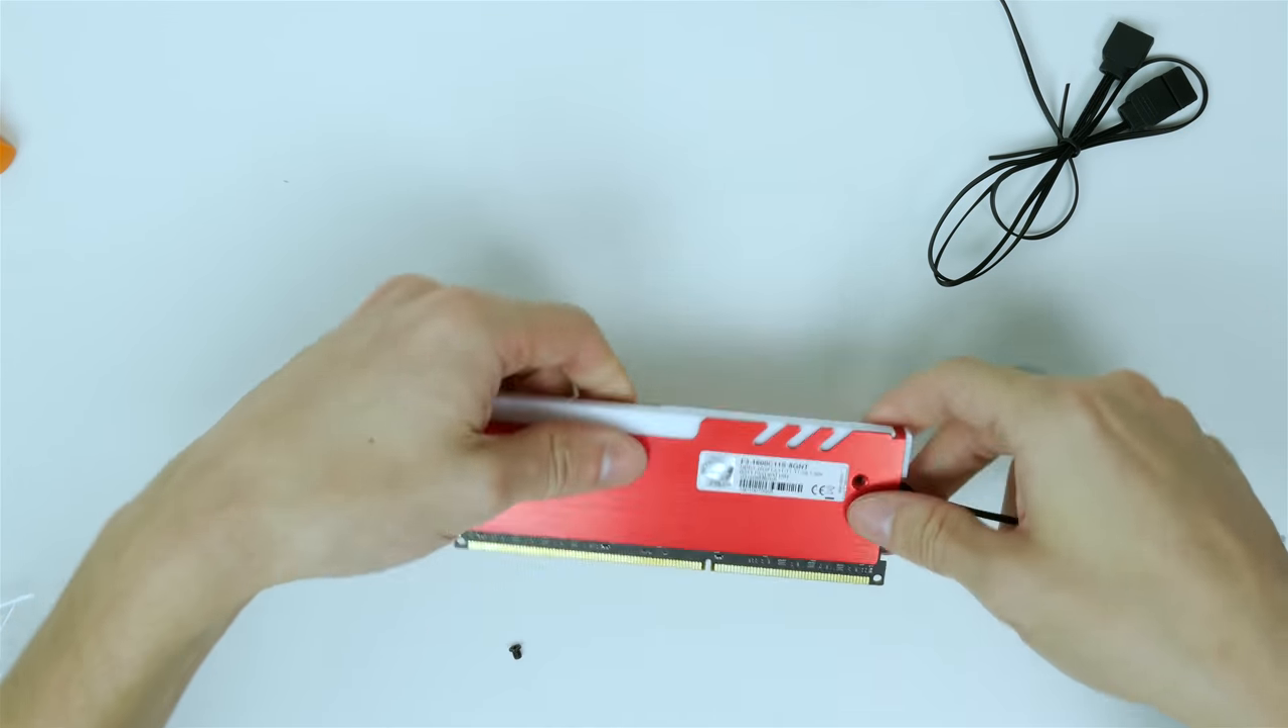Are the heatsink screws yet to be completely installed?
Yes.